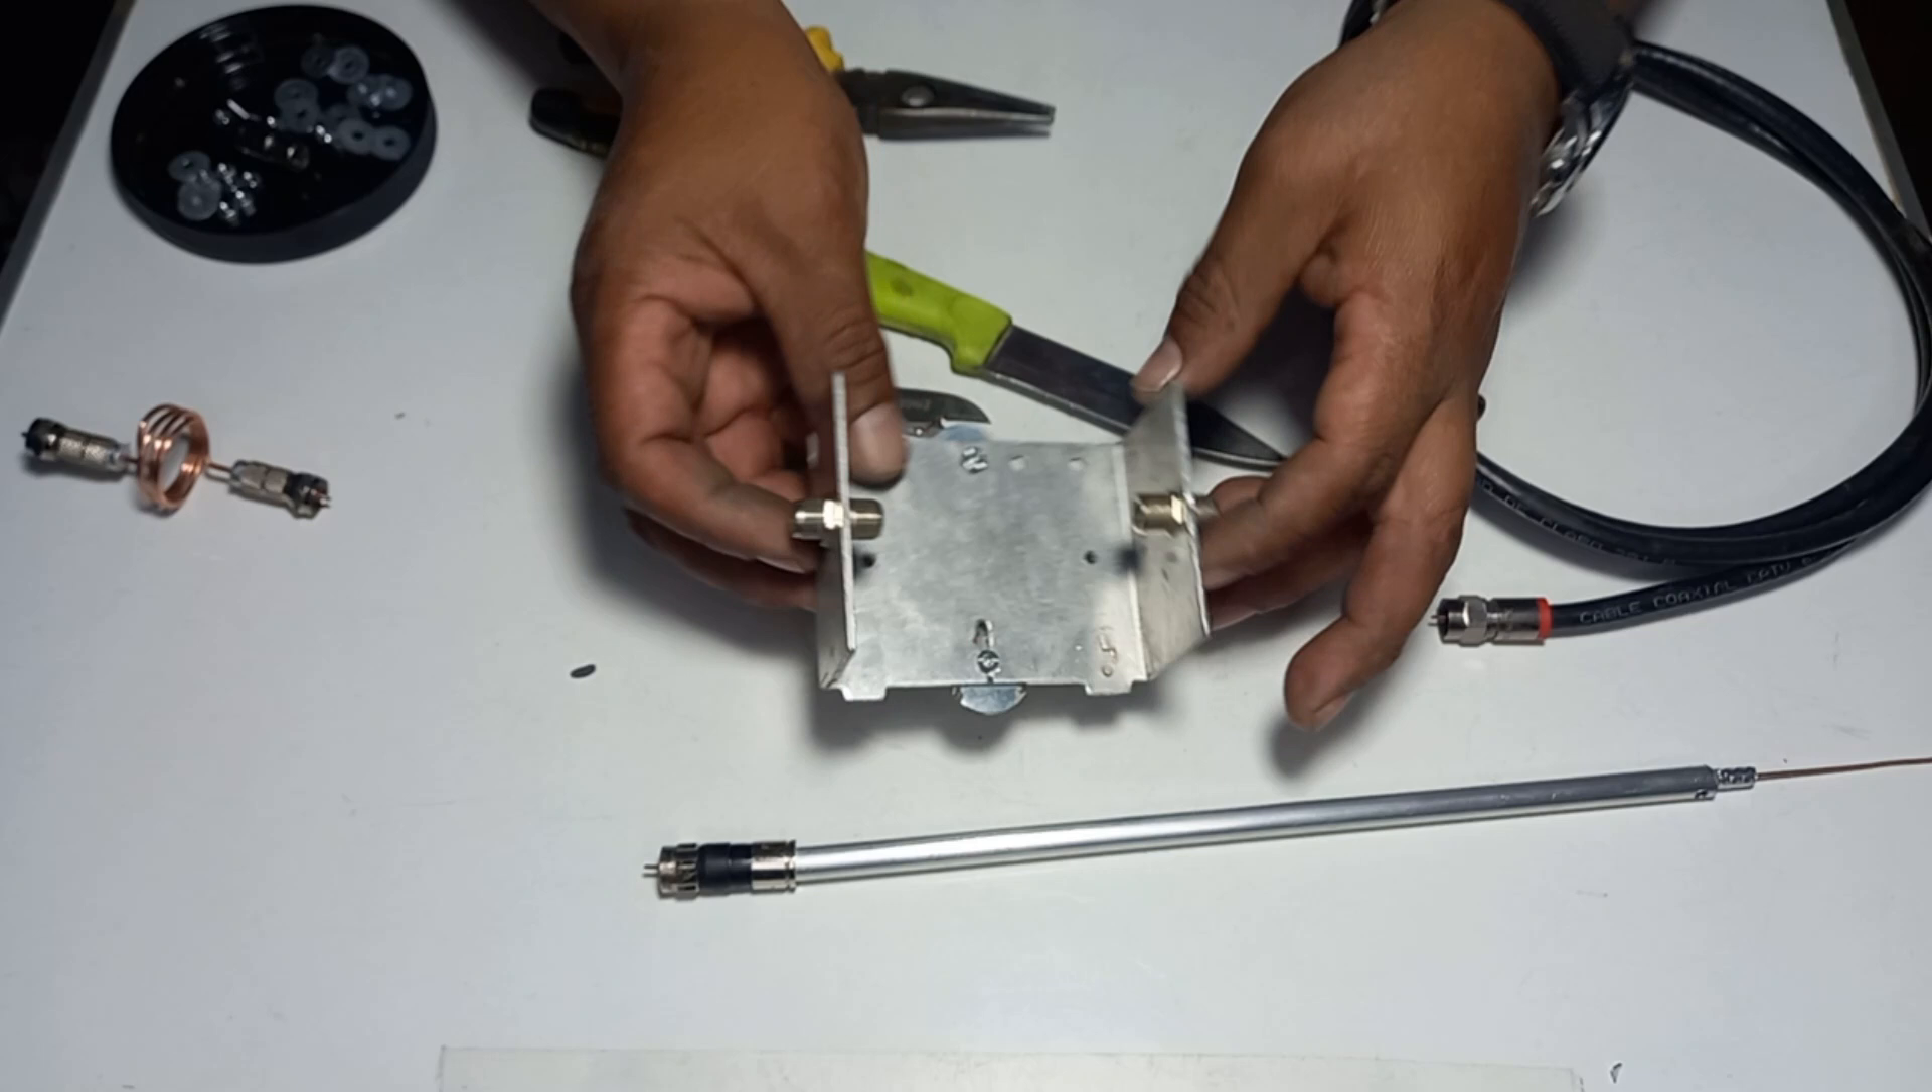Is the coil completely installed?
No.